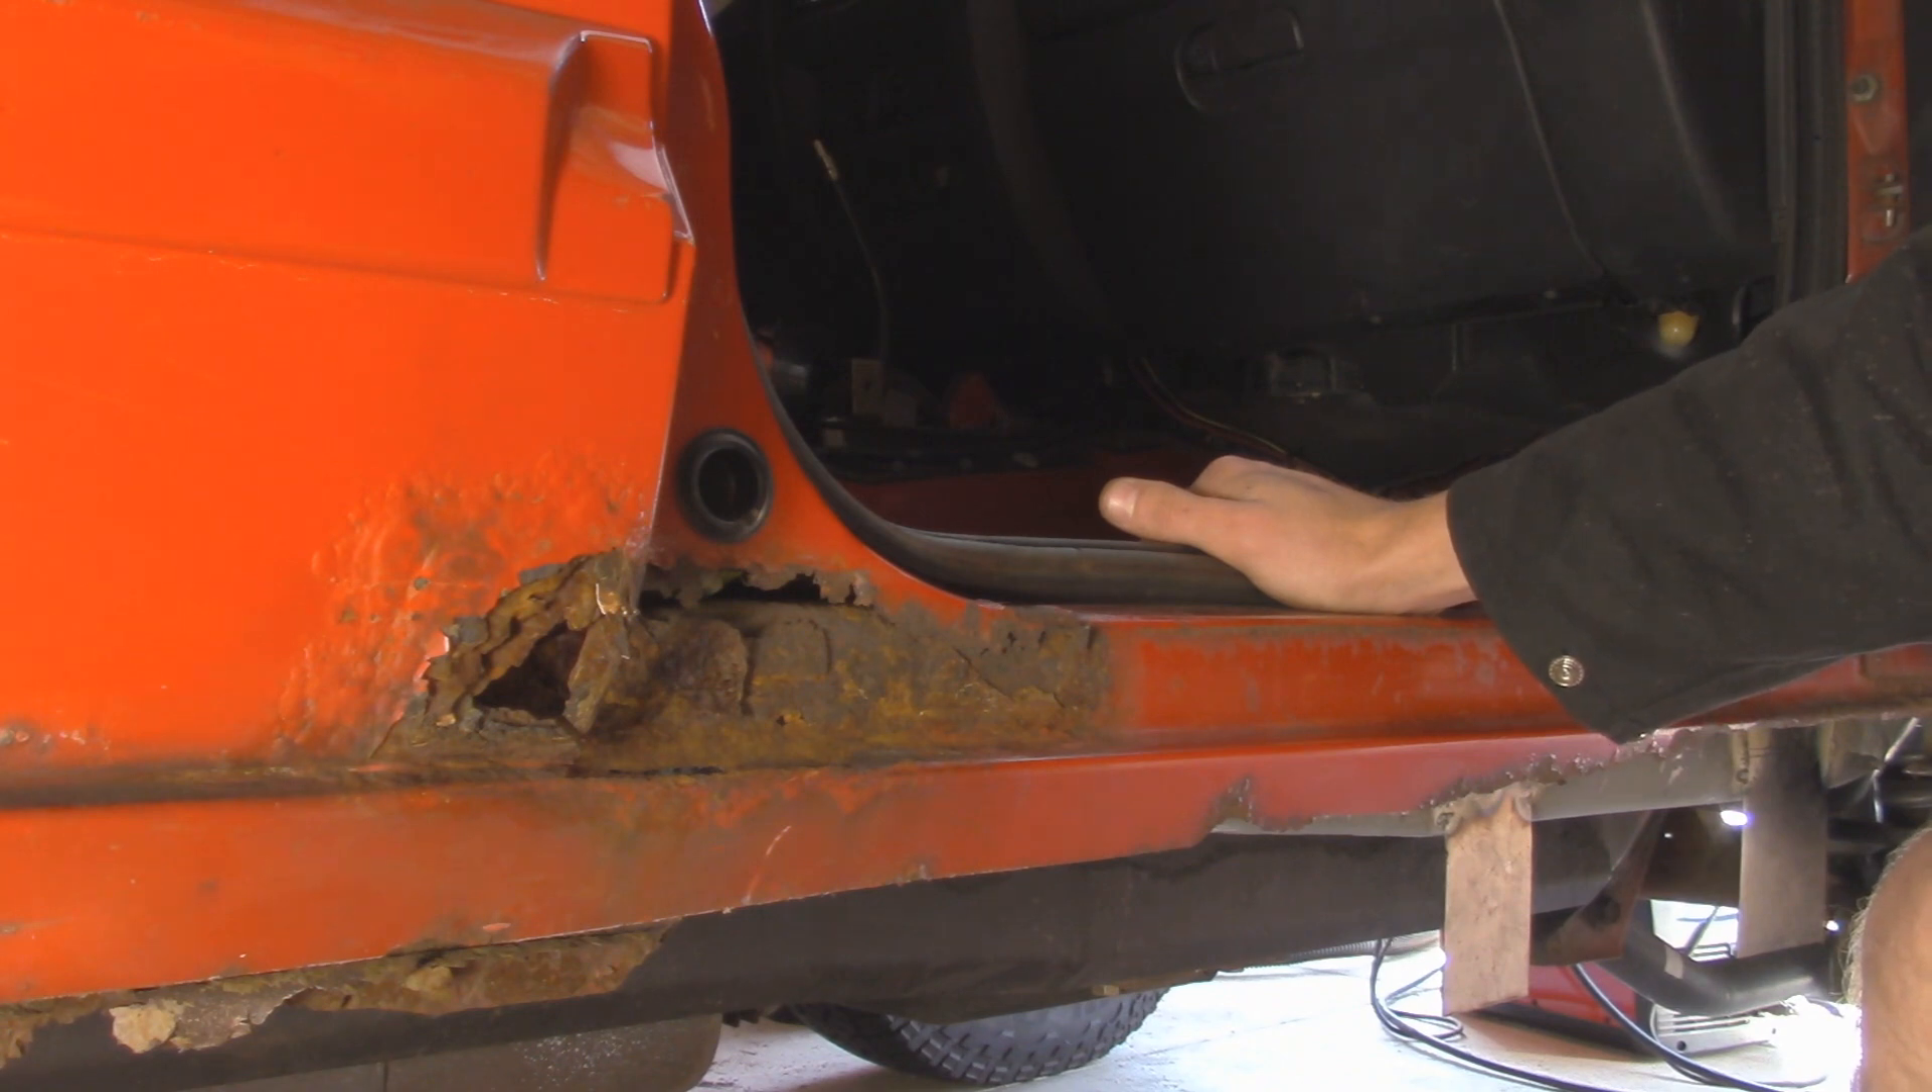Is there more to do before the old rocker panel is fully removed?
Yes.